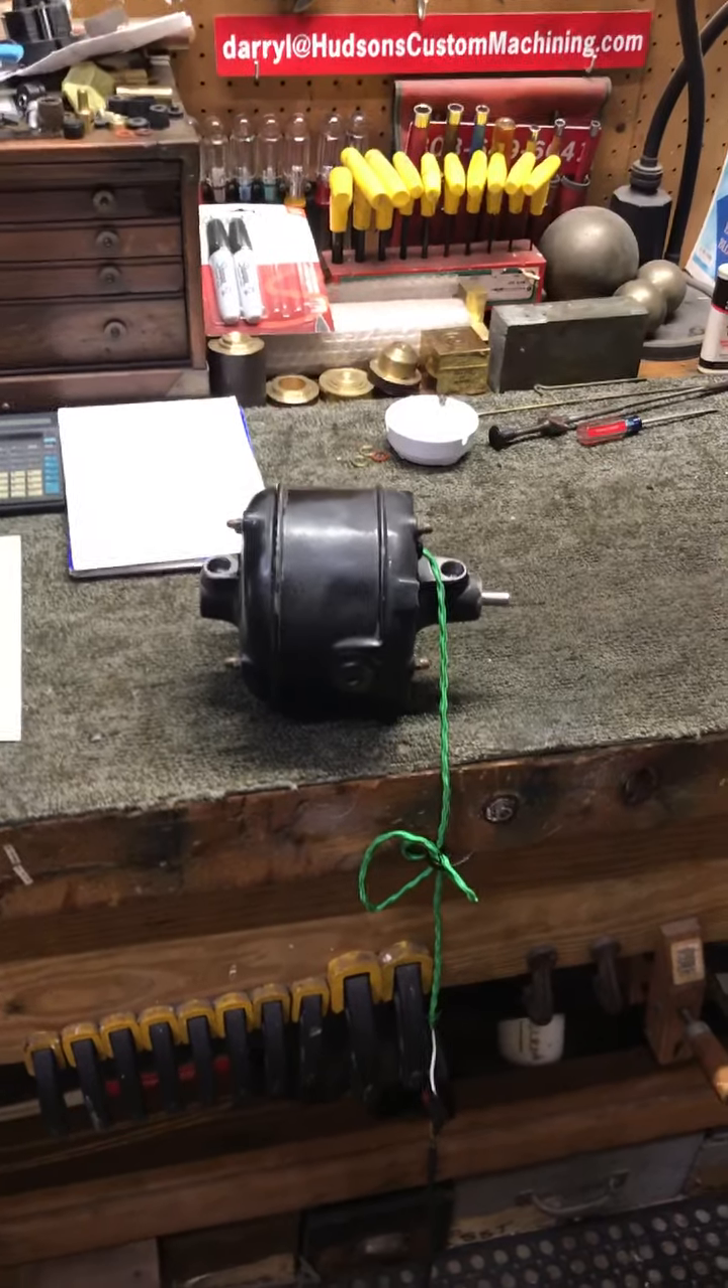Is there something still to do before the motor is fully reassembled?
No.